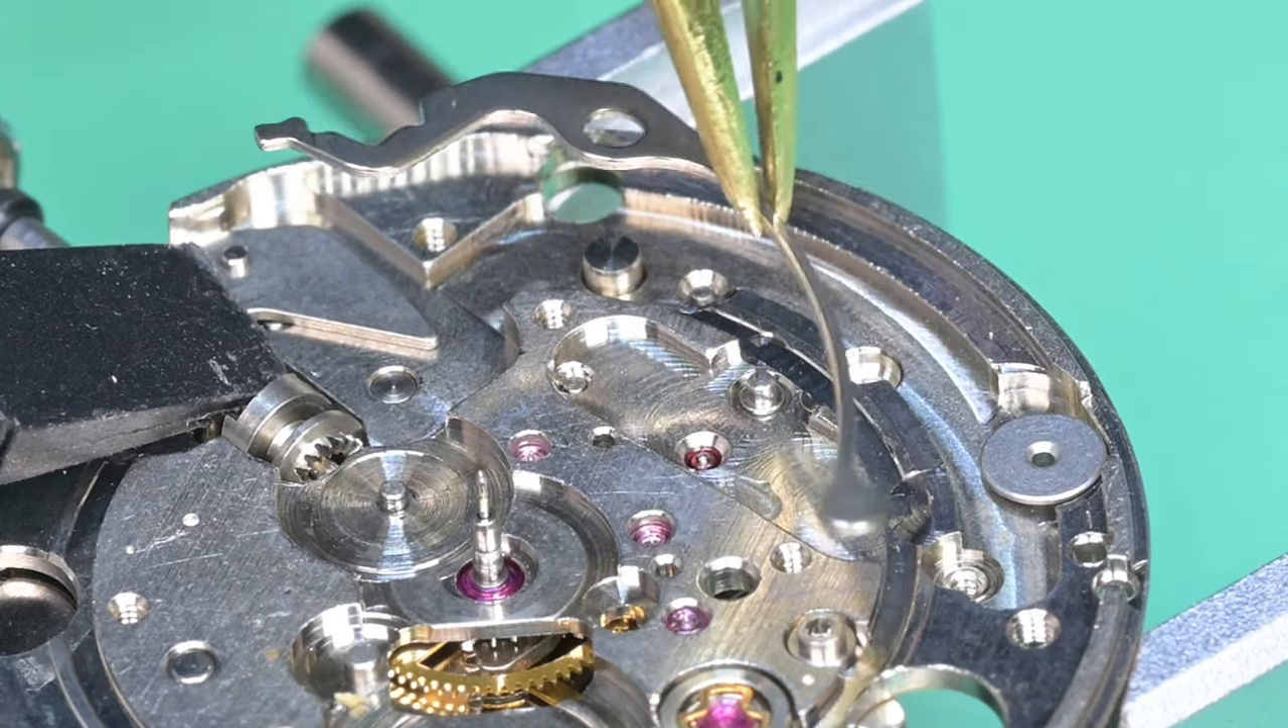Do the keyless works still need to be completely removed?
Yes.